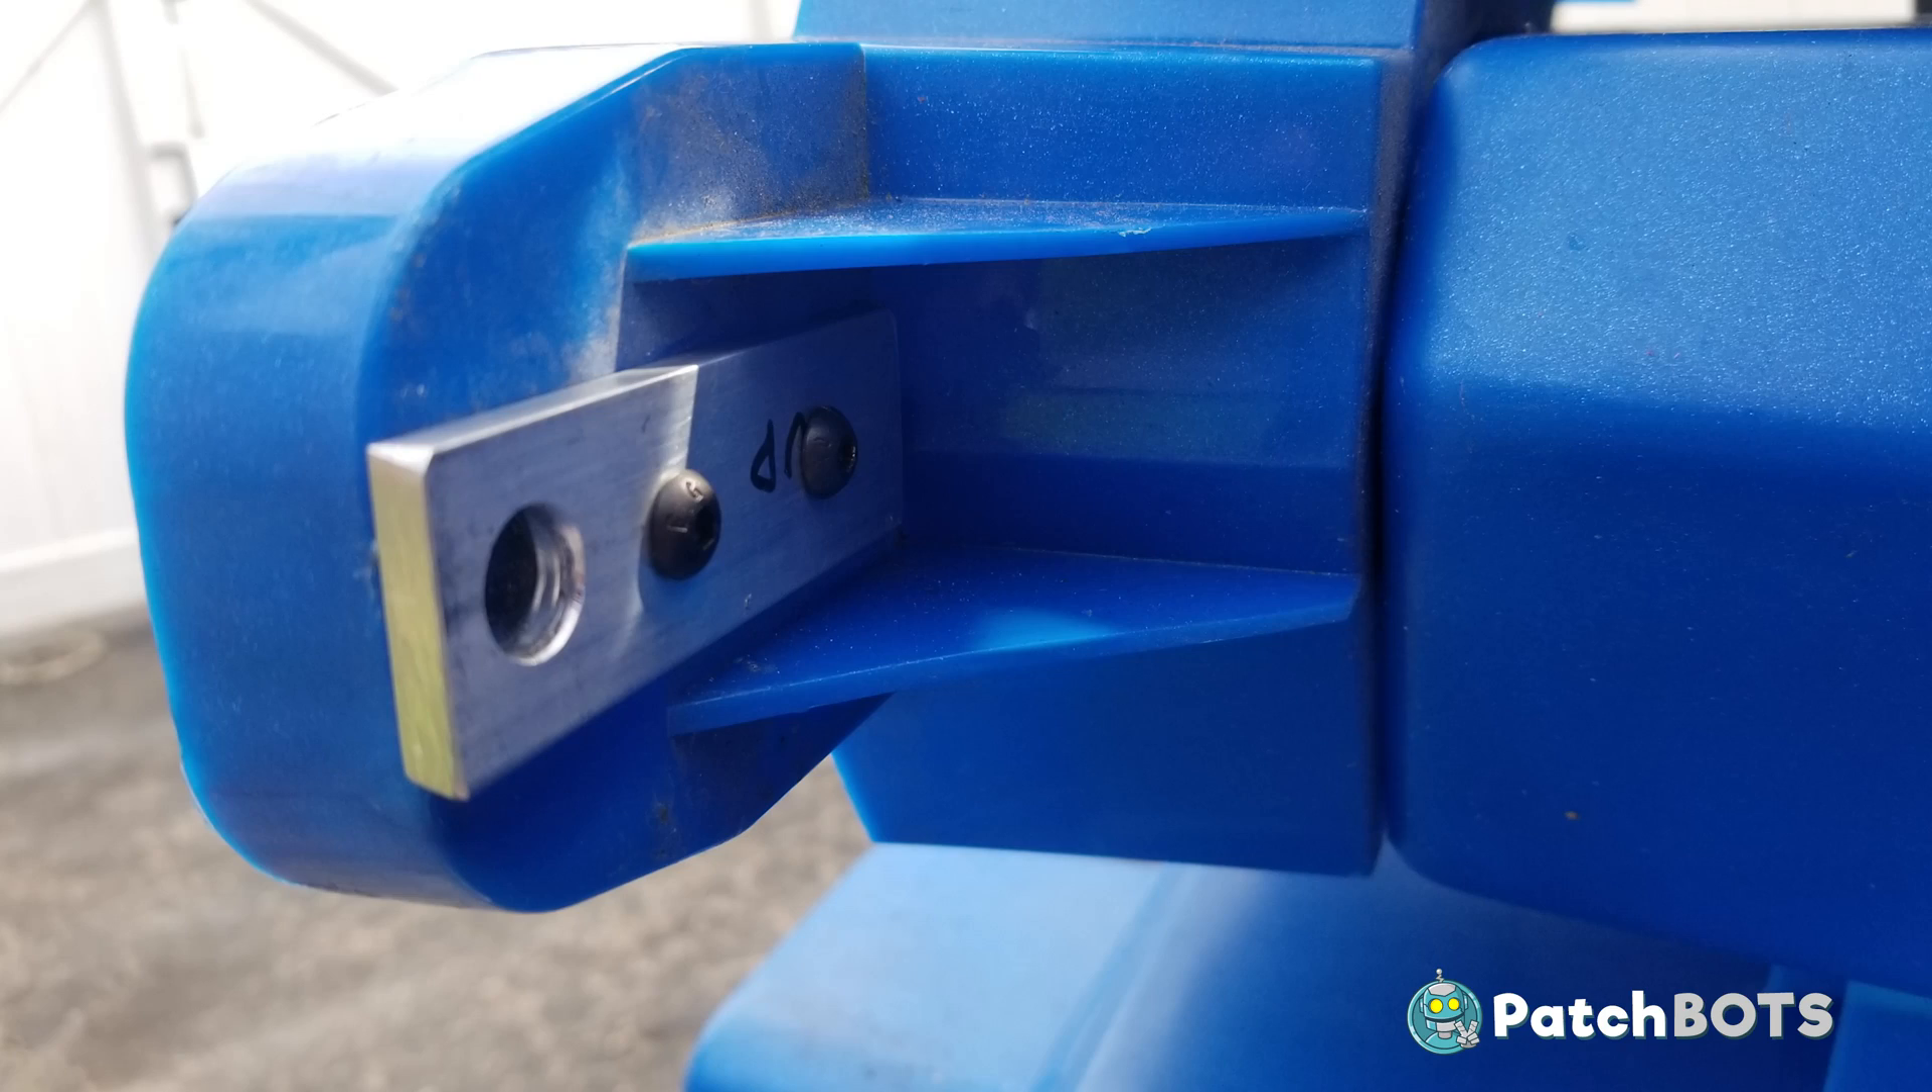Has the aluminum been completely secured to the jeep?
Yes.